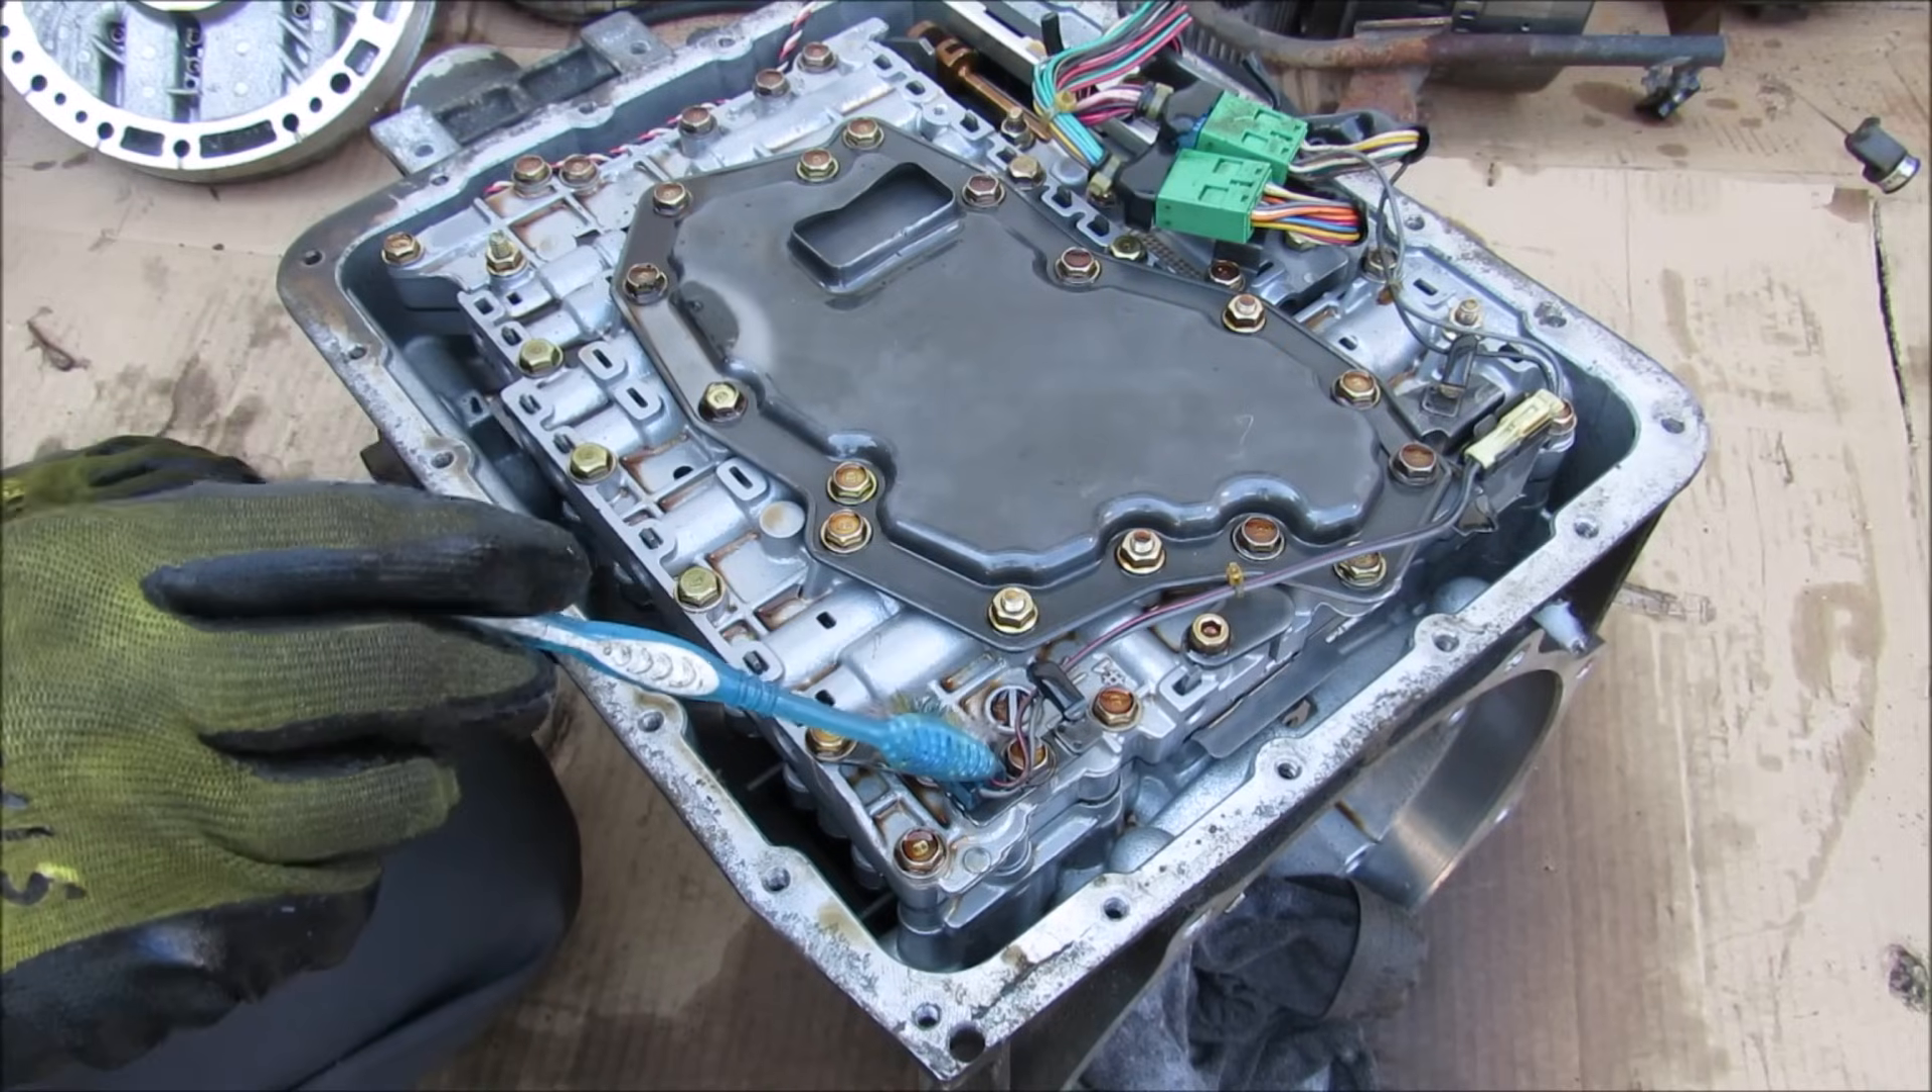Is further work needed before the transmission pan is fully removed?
No.